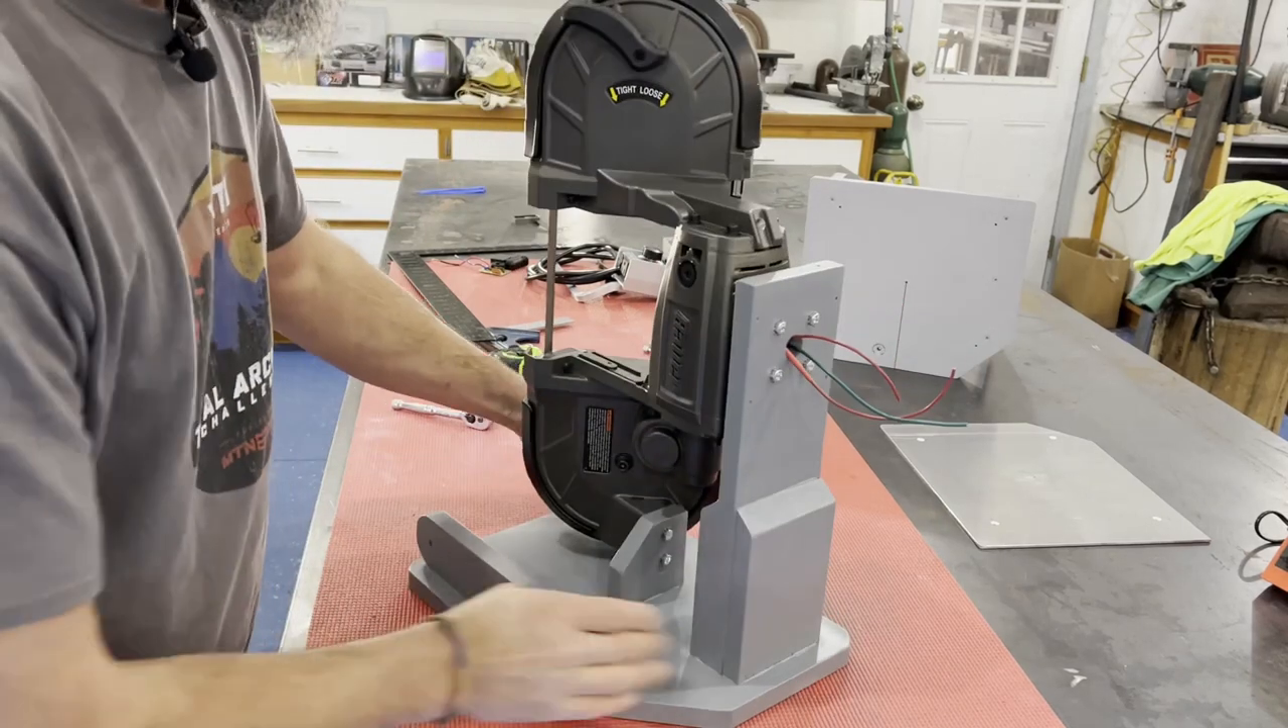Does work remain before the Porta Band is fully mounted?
No.